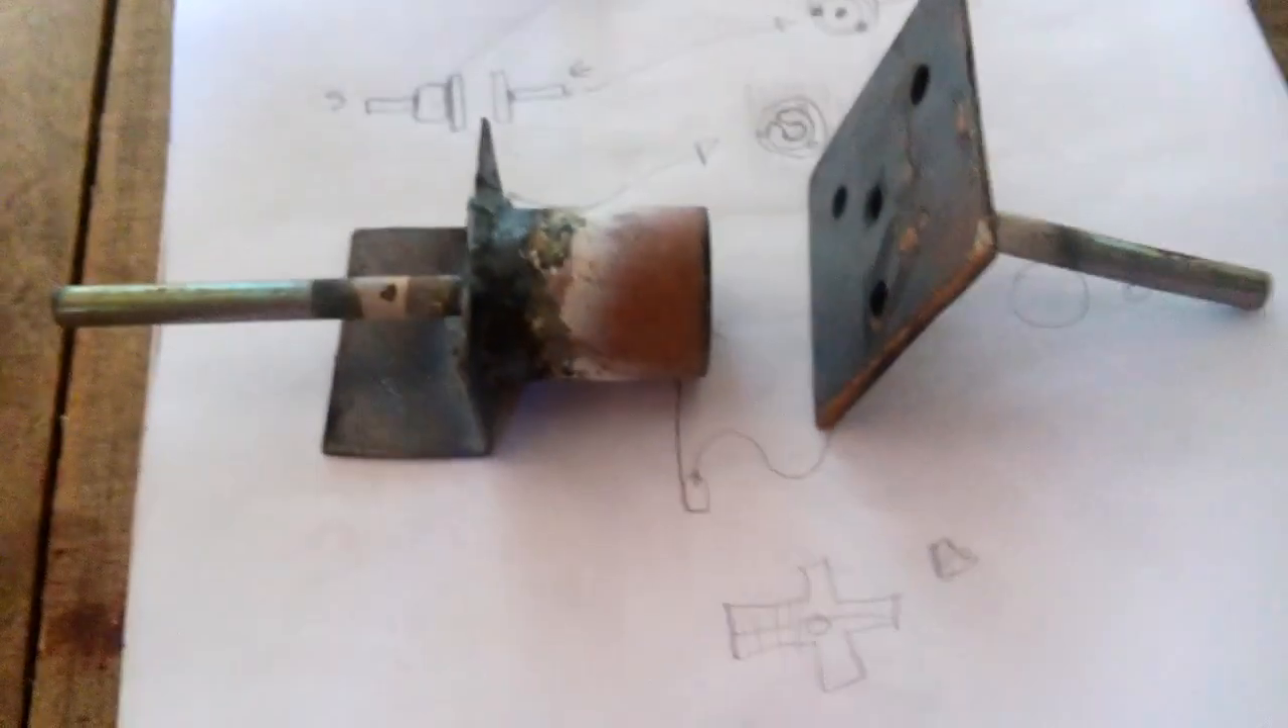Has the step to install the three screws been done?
No.